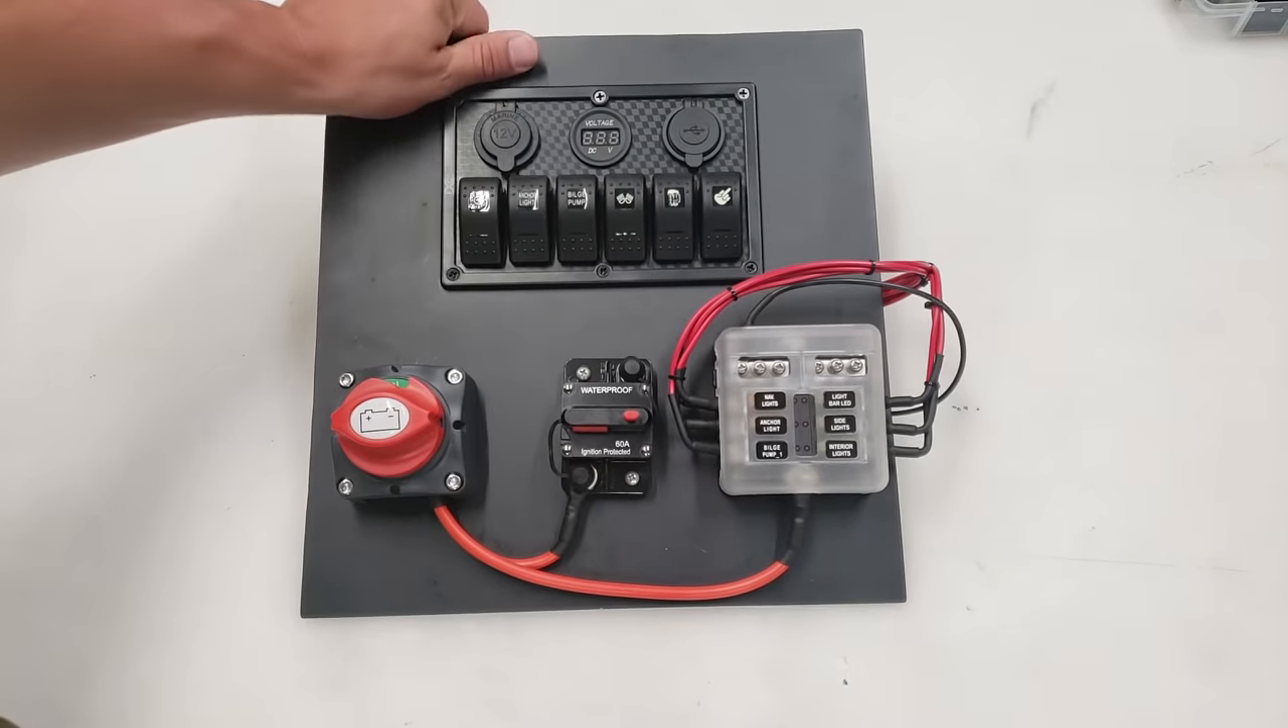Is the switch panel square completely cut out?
Yes.